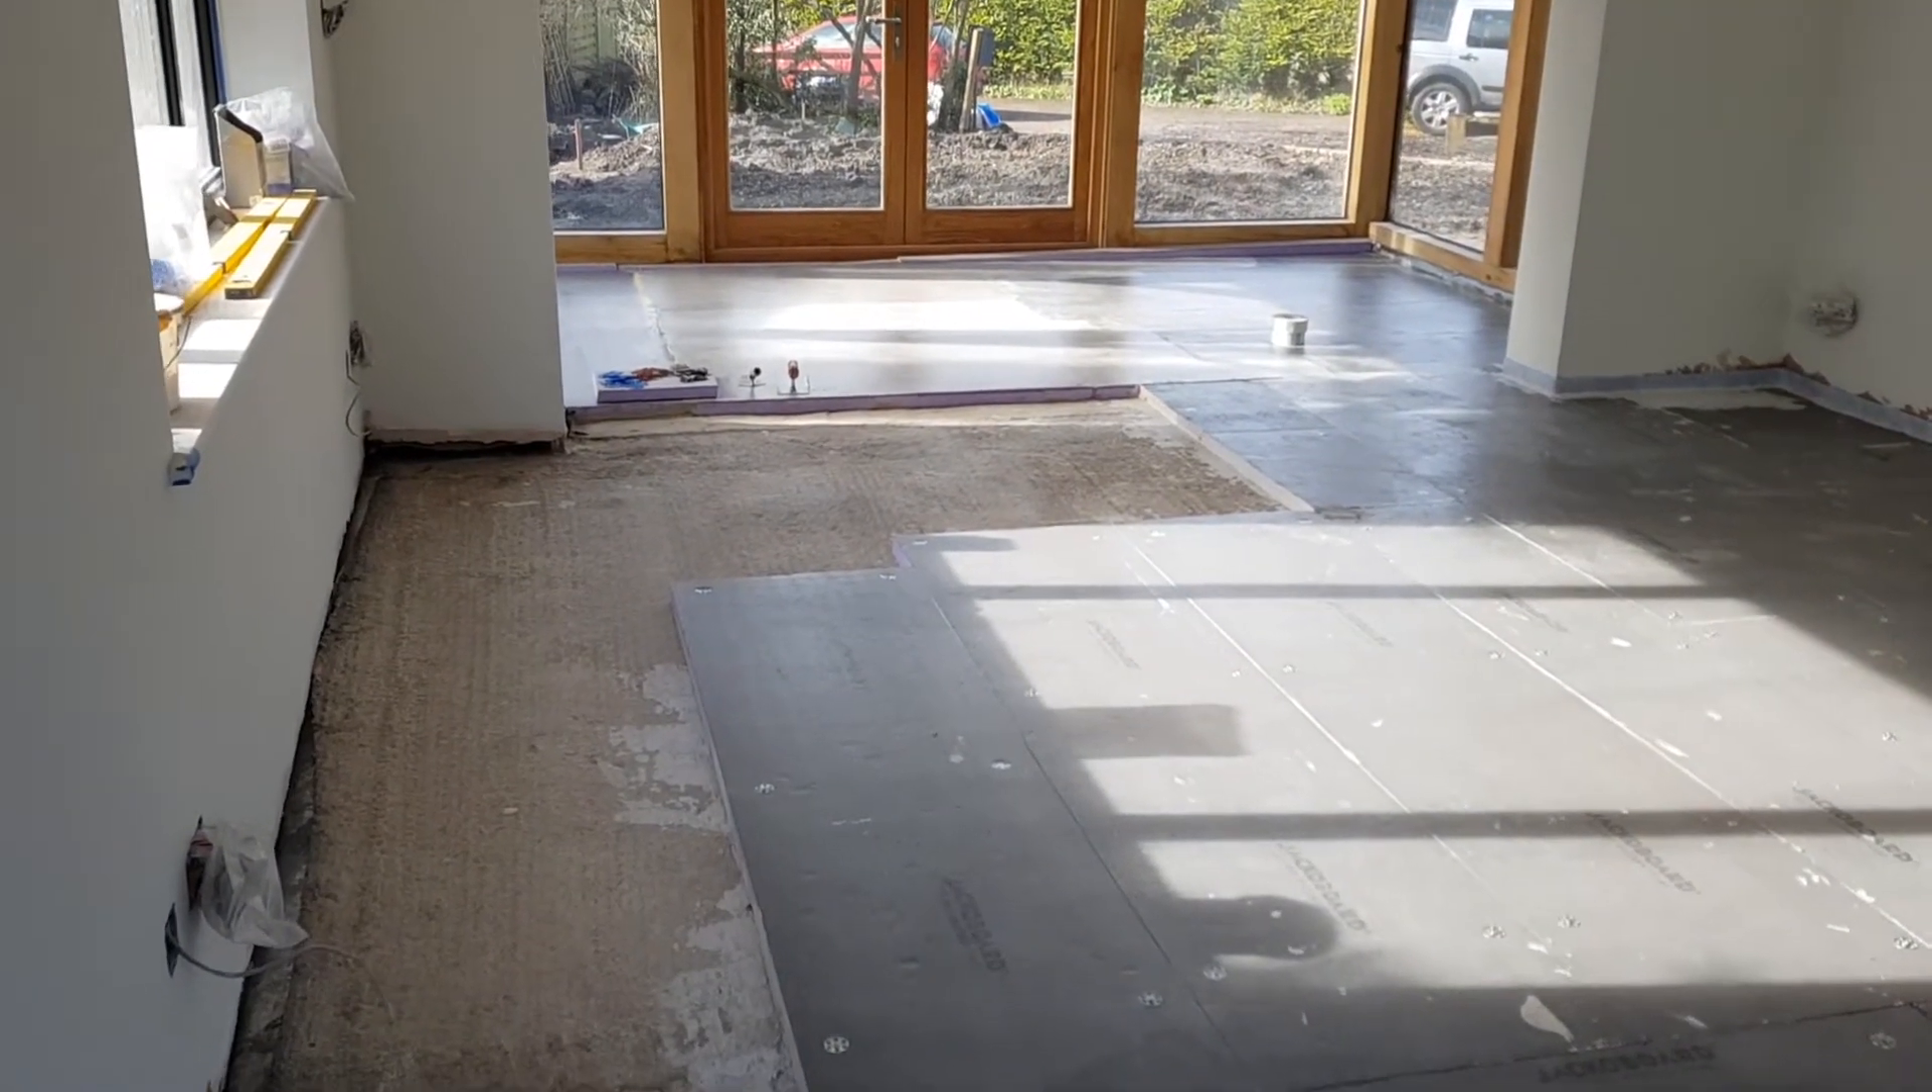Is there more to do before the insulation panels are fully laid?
Yes.